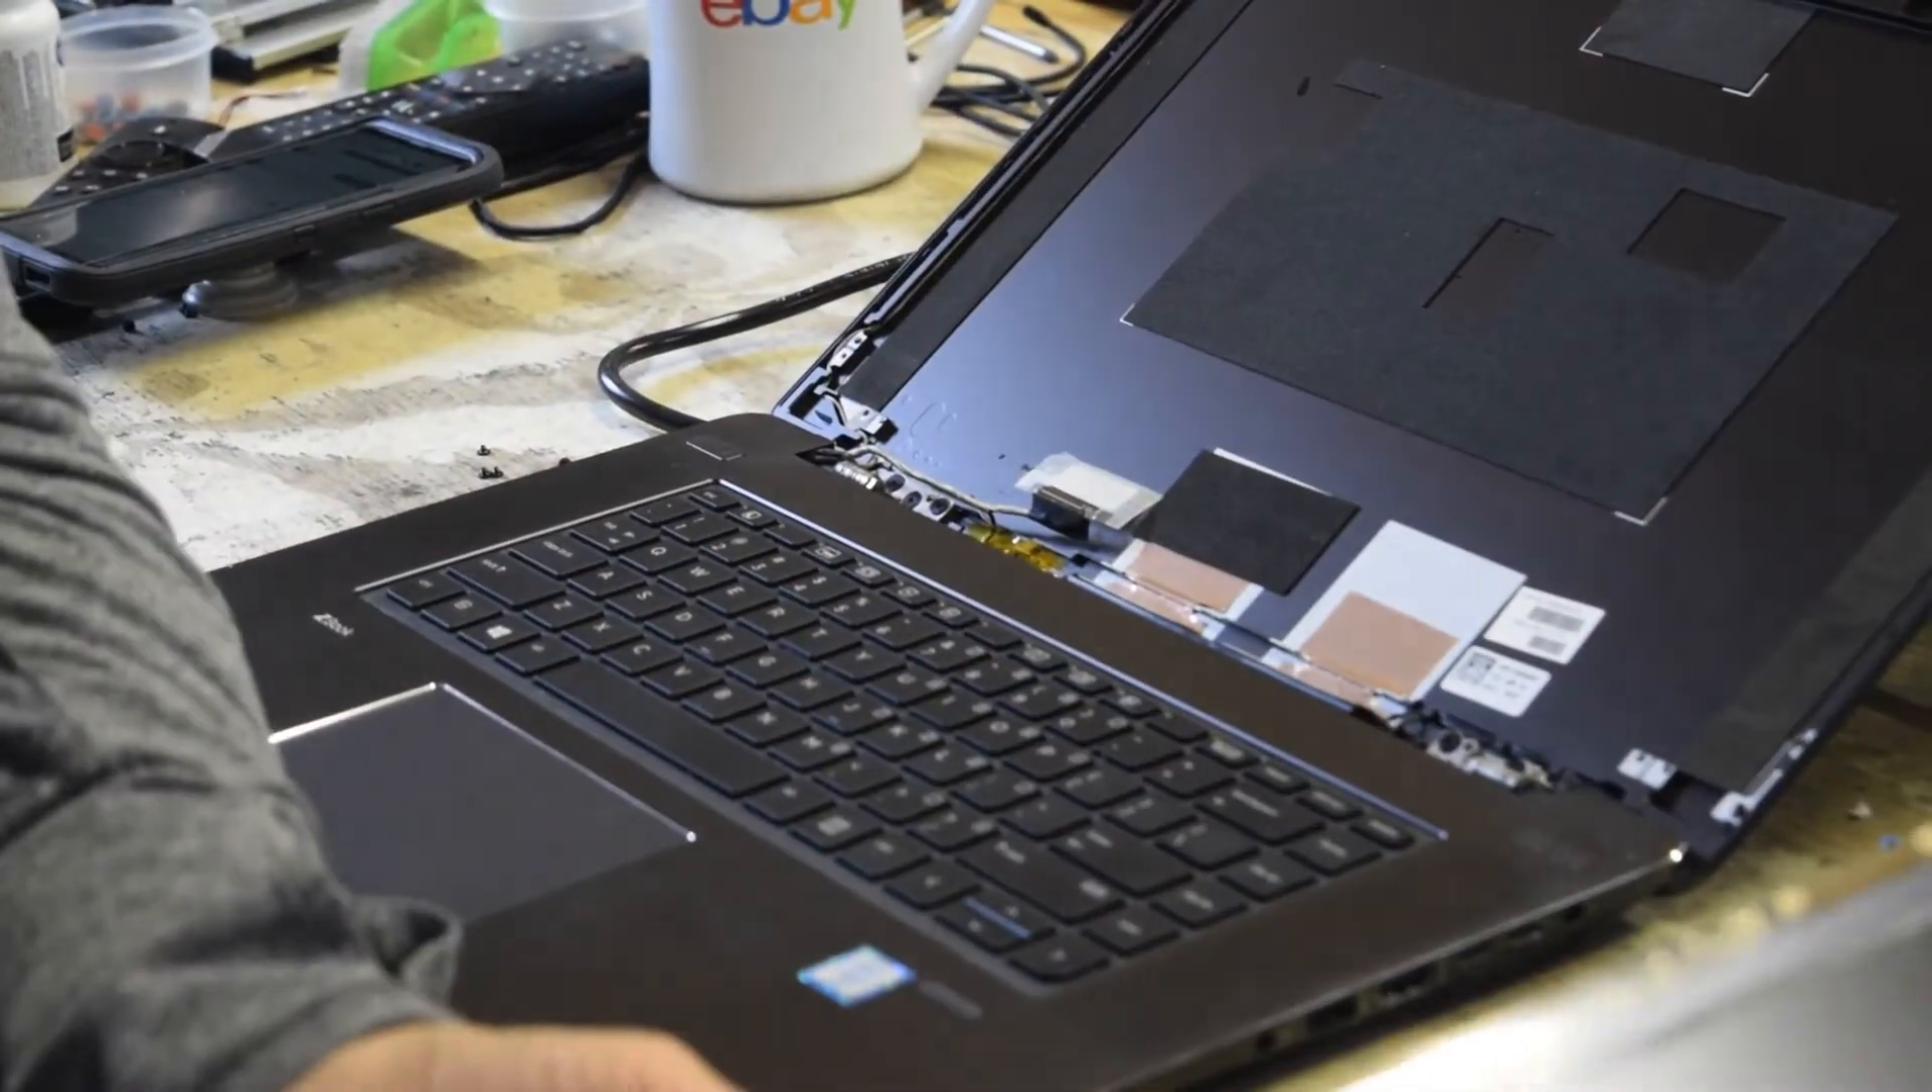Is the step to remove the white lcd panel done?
Yes.